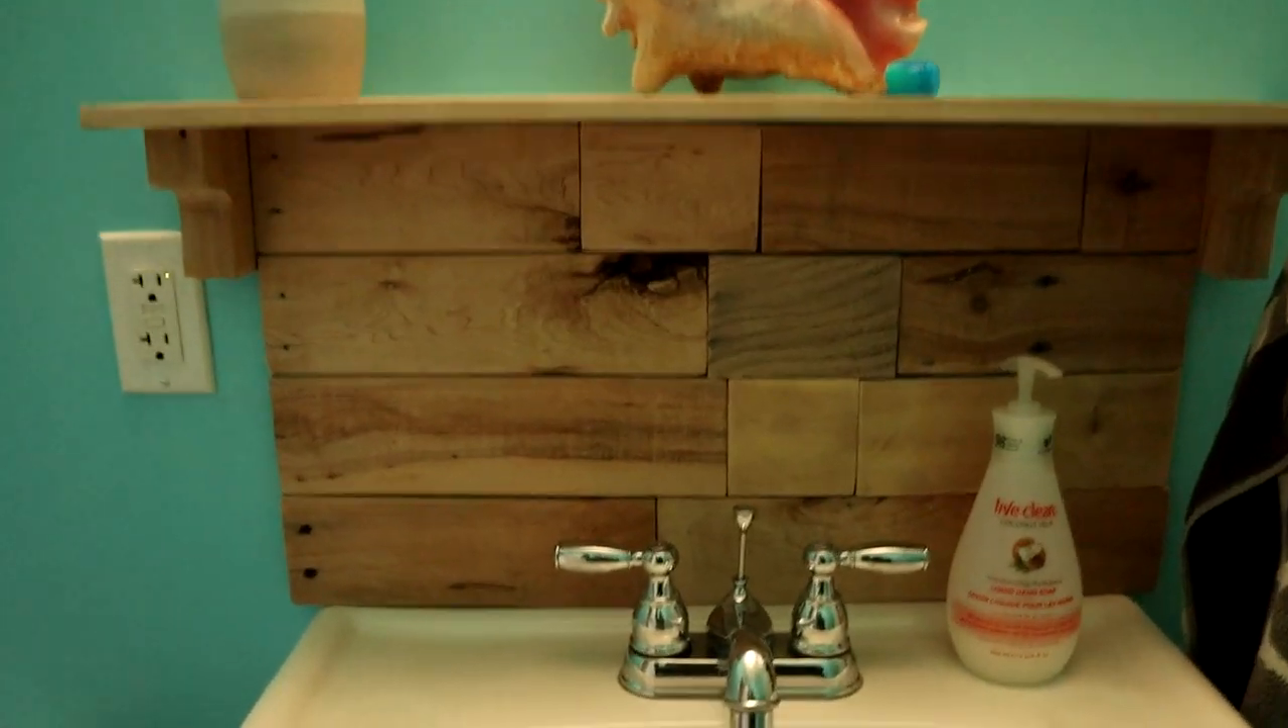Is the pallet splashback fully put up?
Yes.